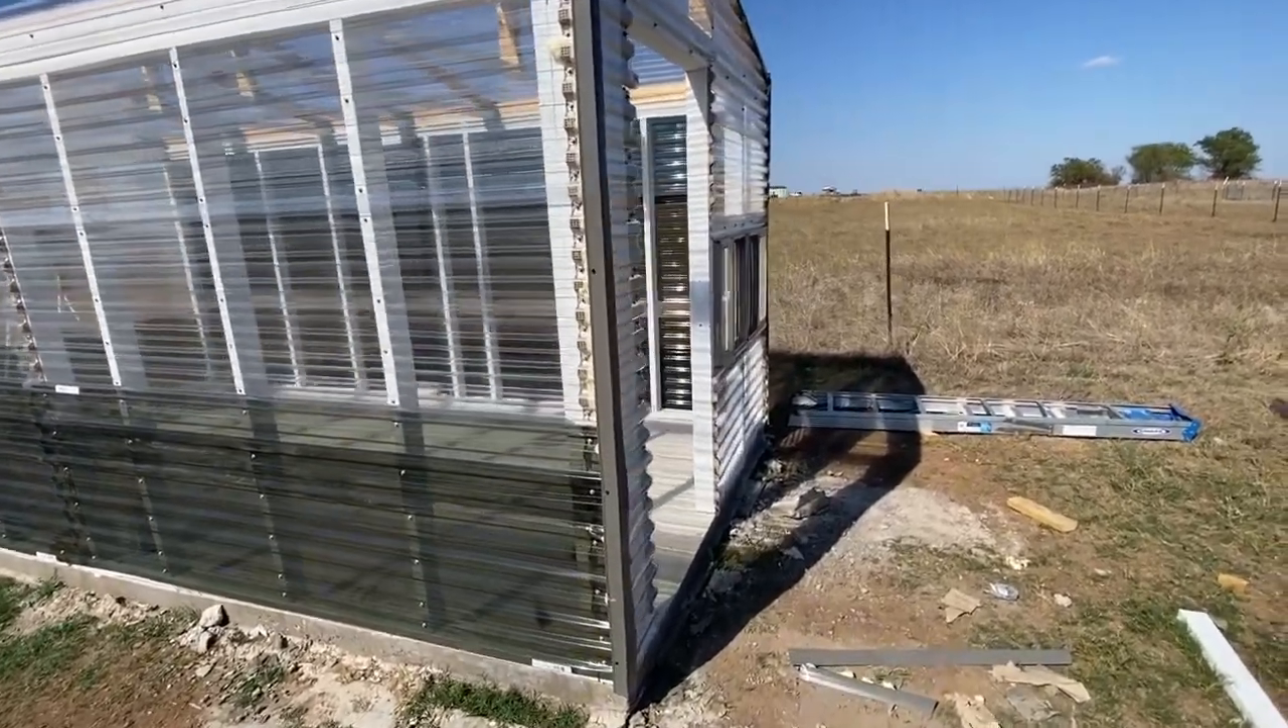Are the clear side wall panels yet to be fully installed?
No.